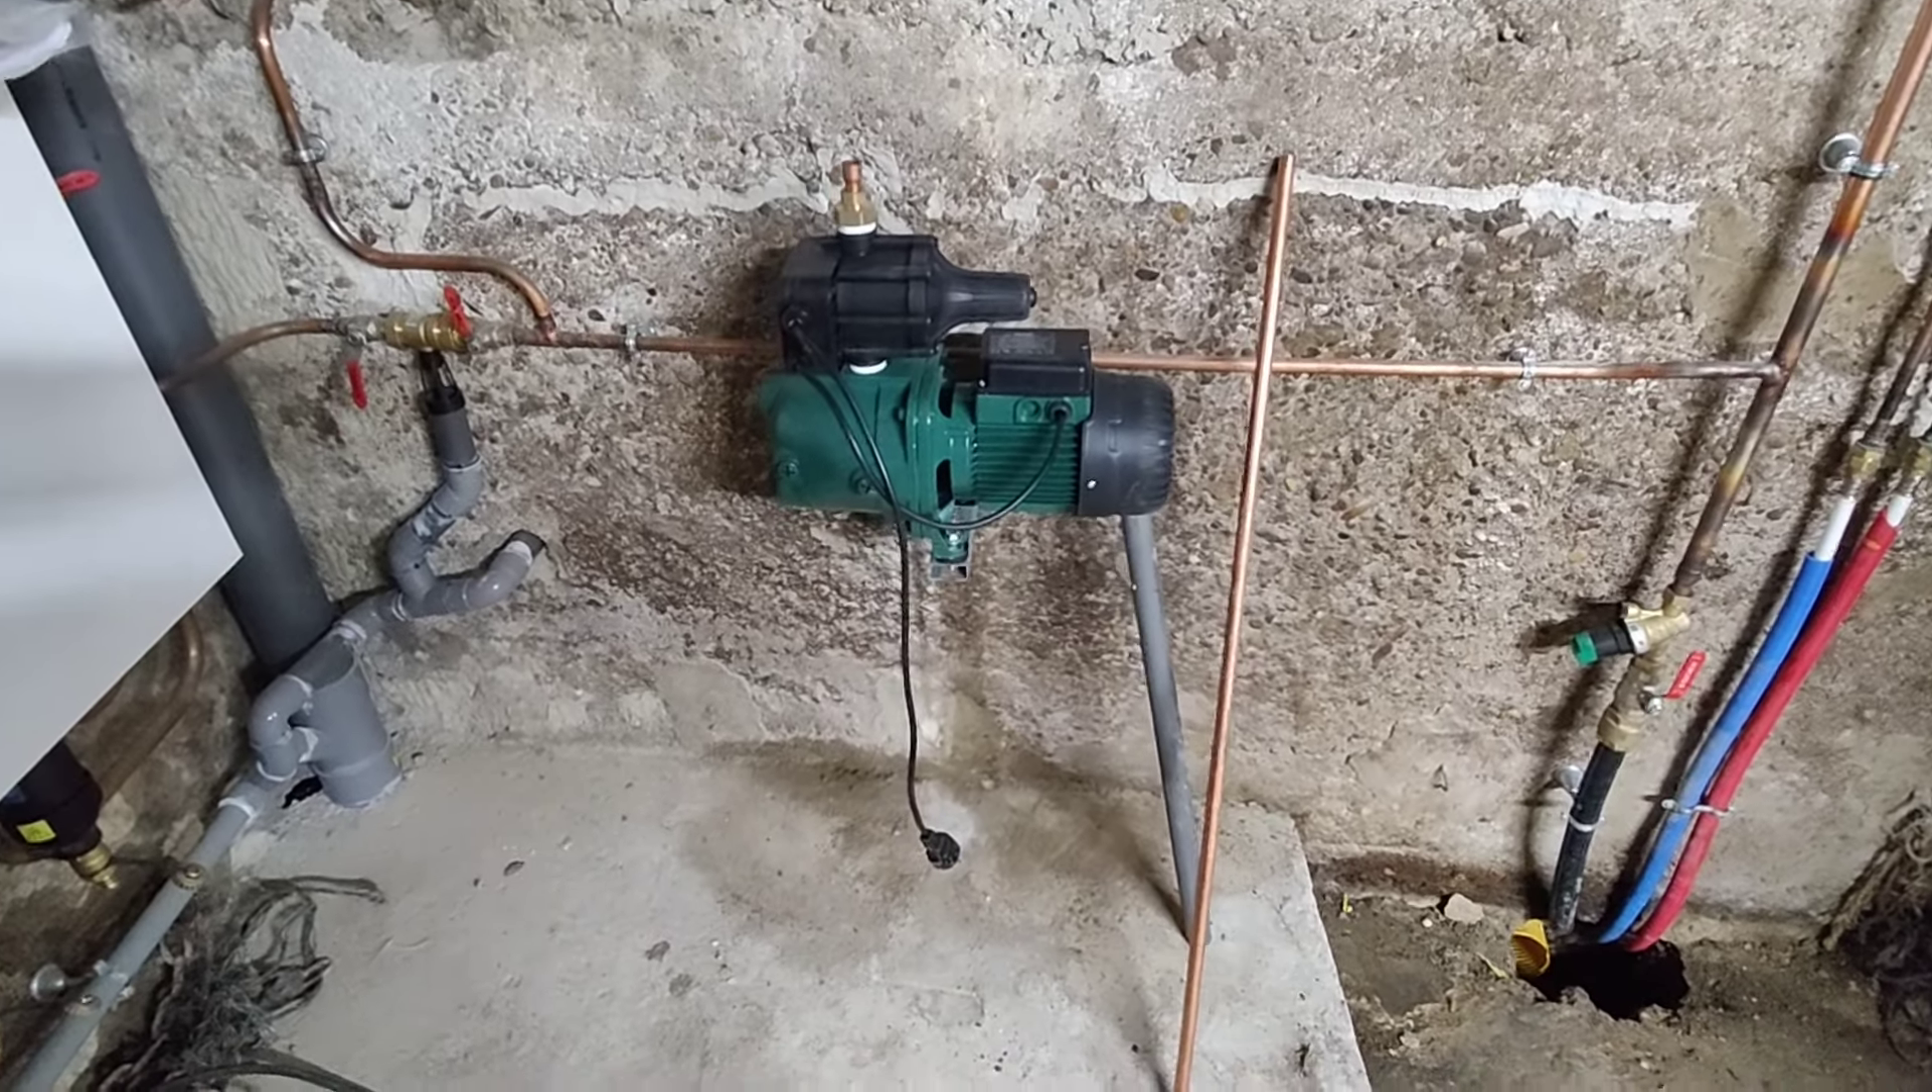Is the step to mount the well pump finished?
Yes.